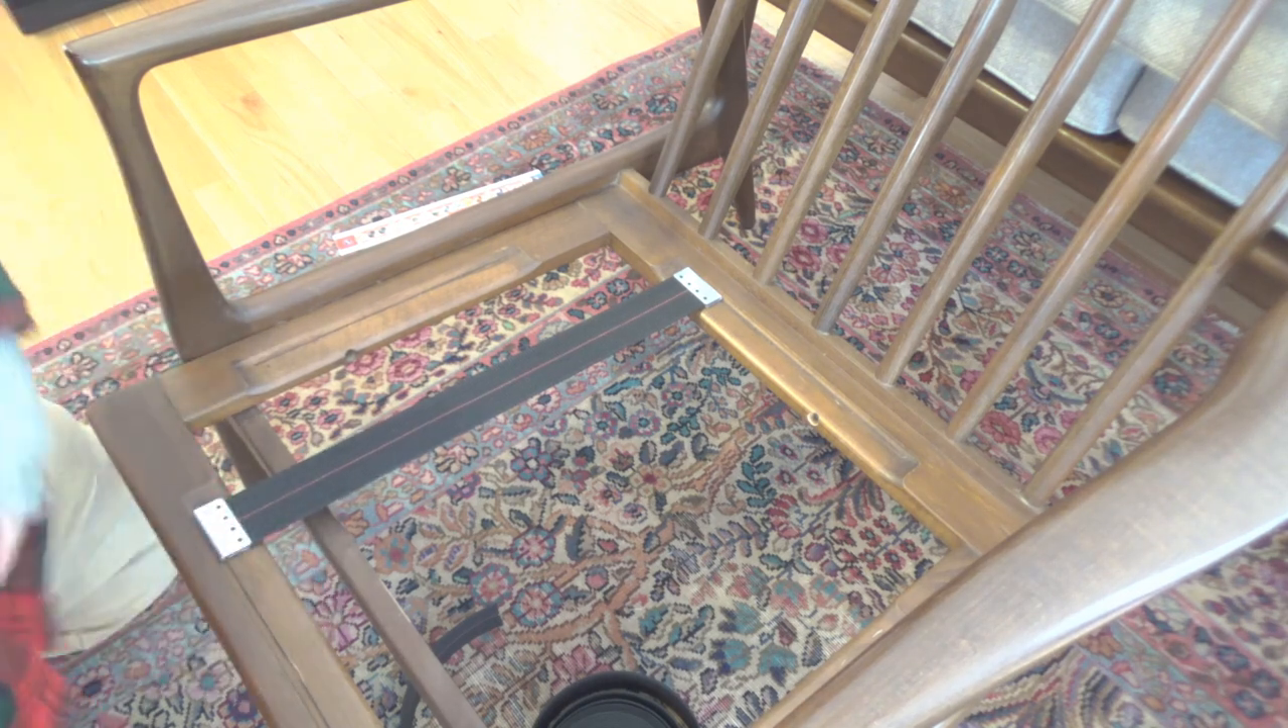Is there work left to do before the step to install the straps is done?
Yes.